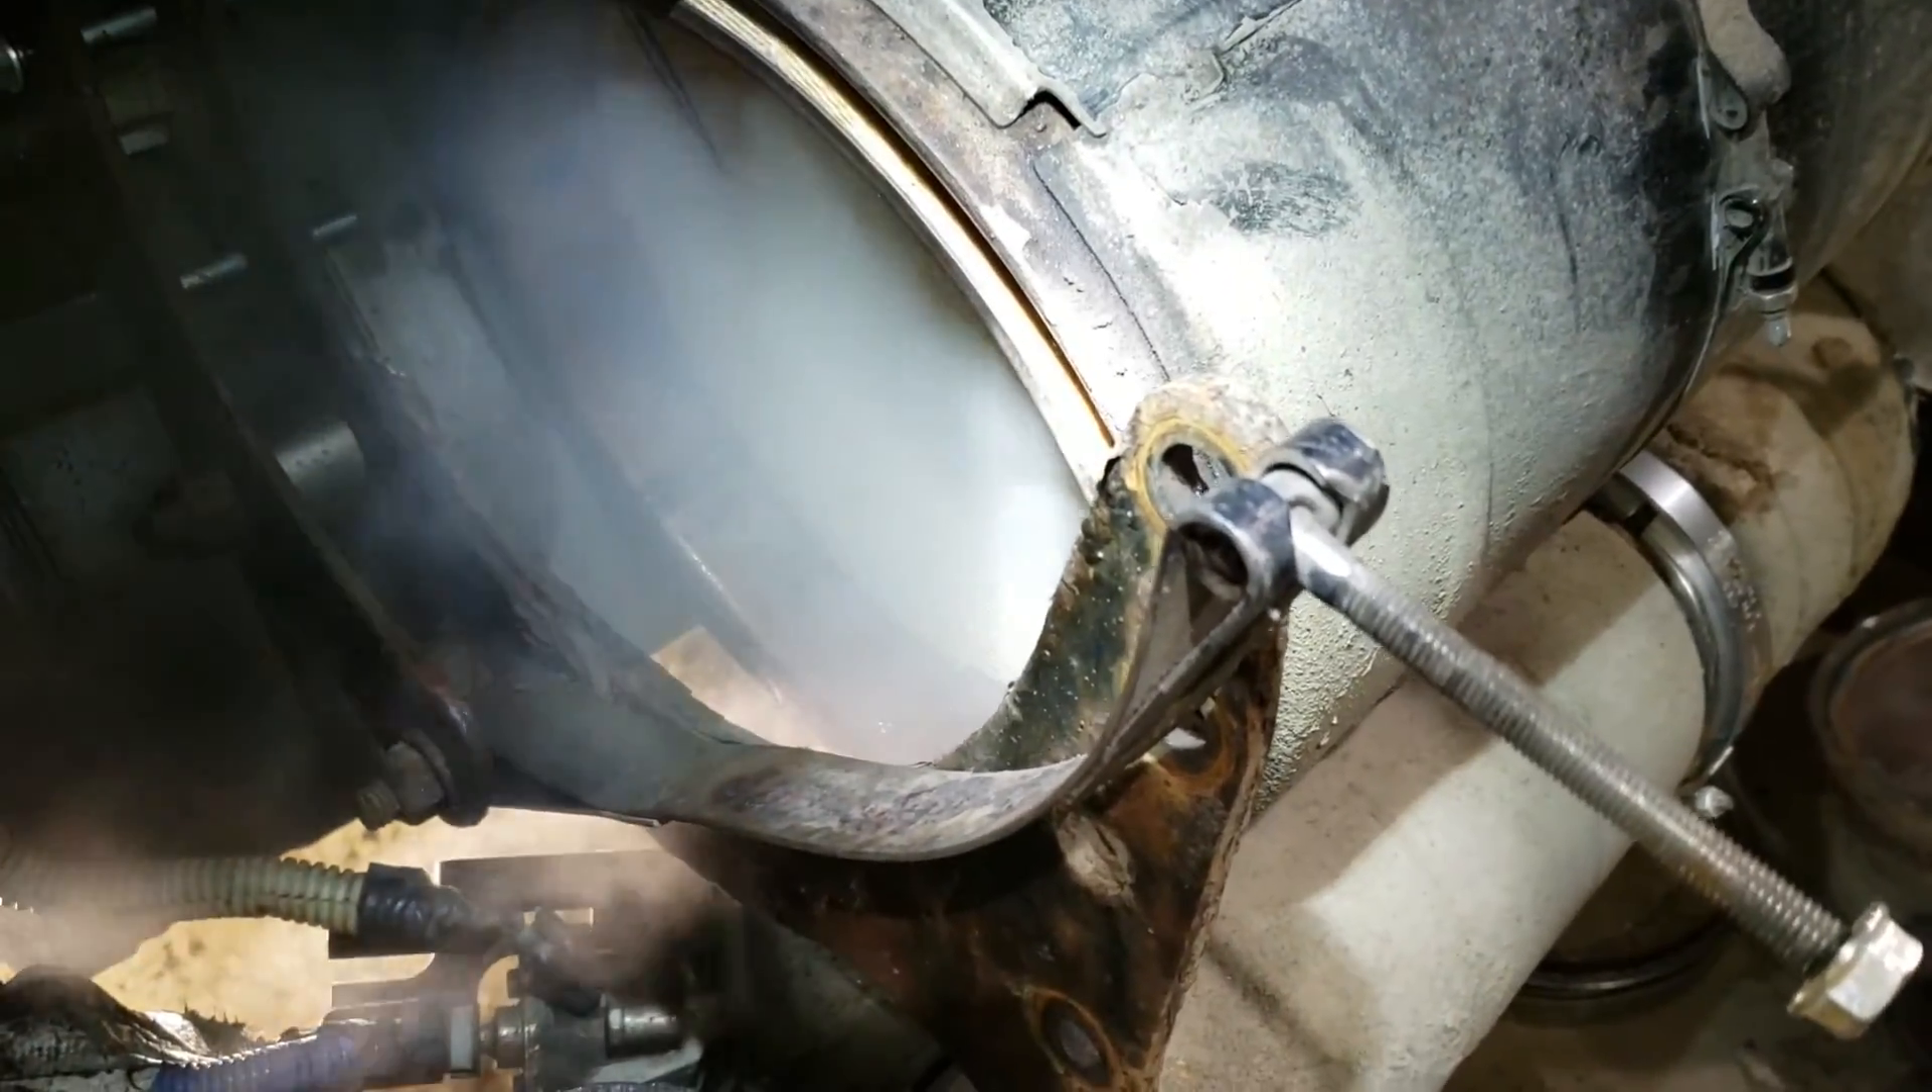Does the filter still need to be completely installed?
Yes.